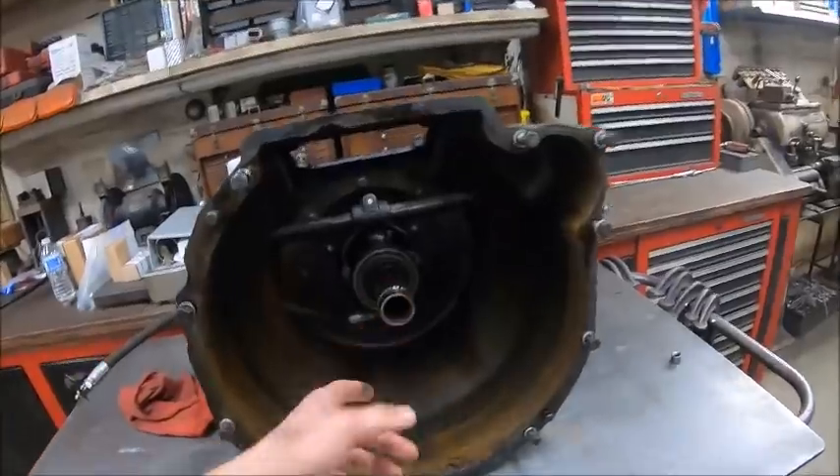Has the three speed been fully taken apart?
No.